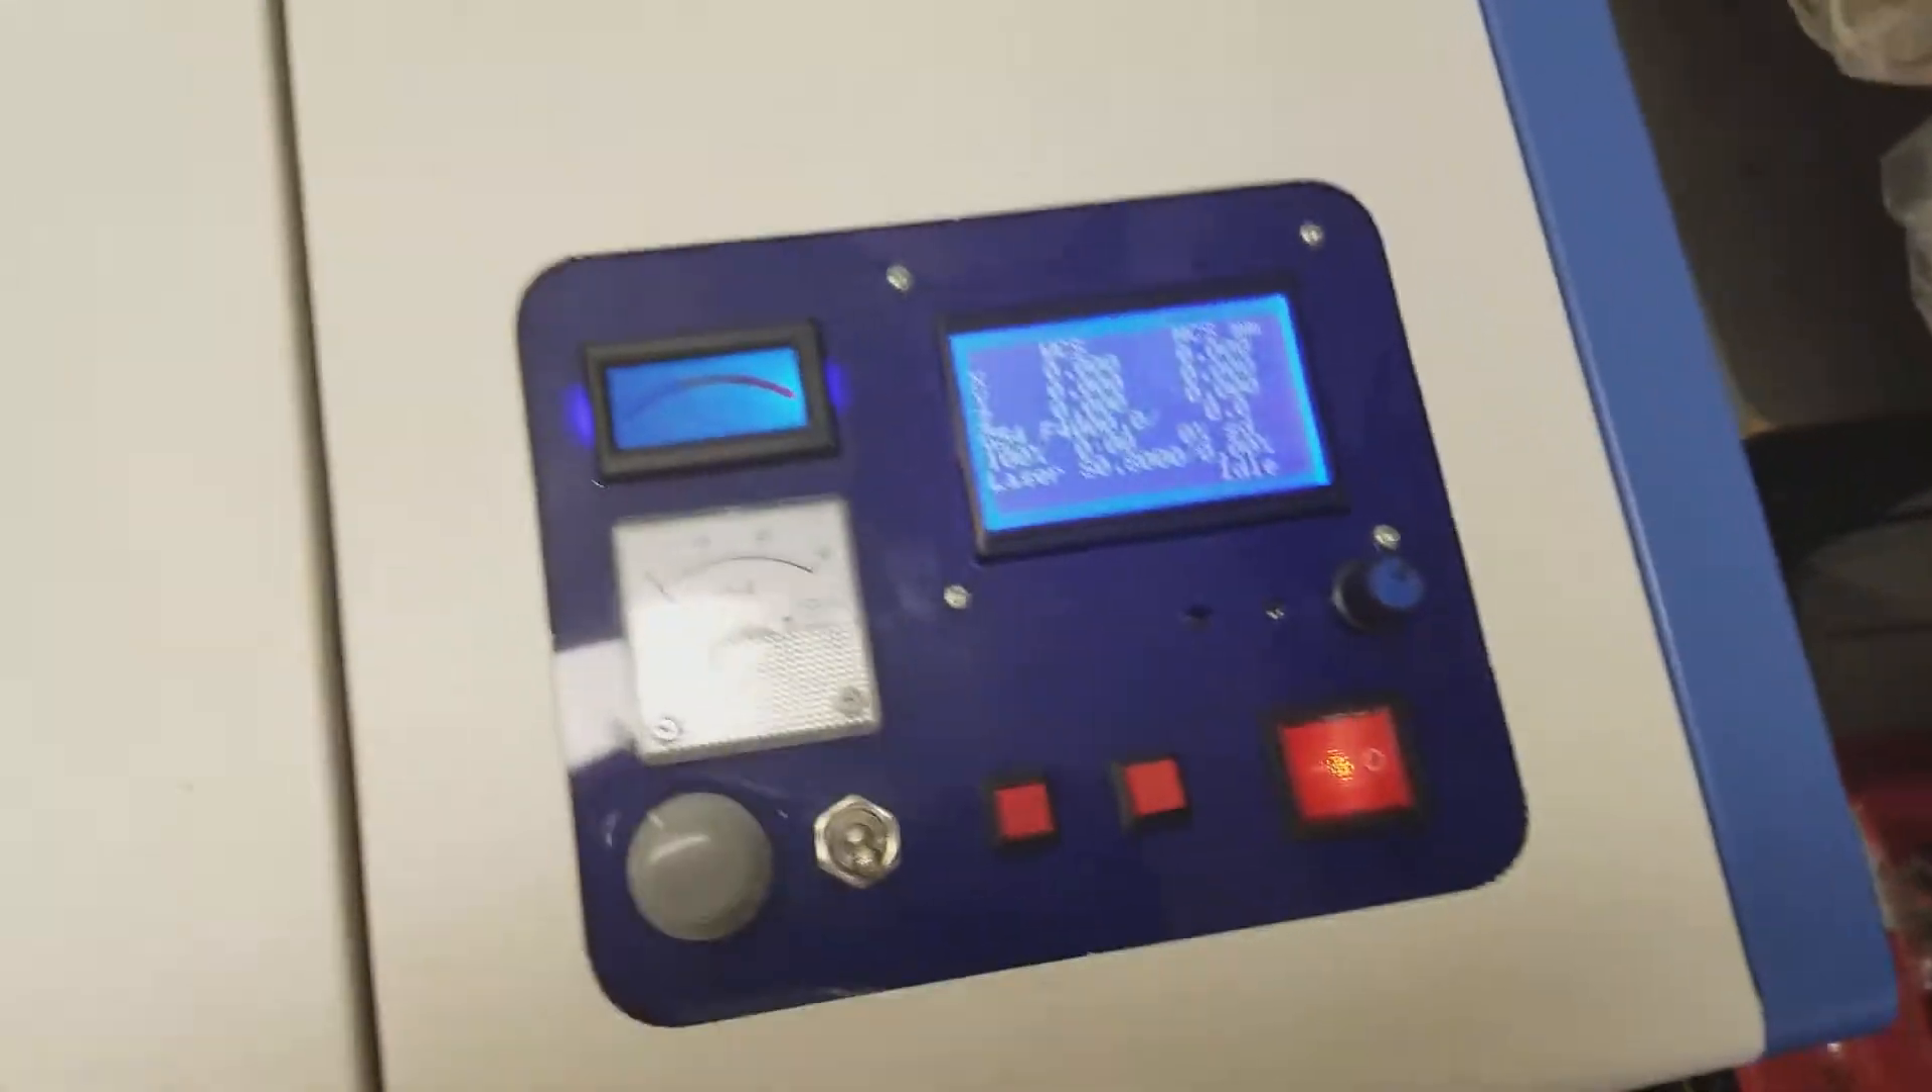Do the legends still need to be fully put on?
Yes.